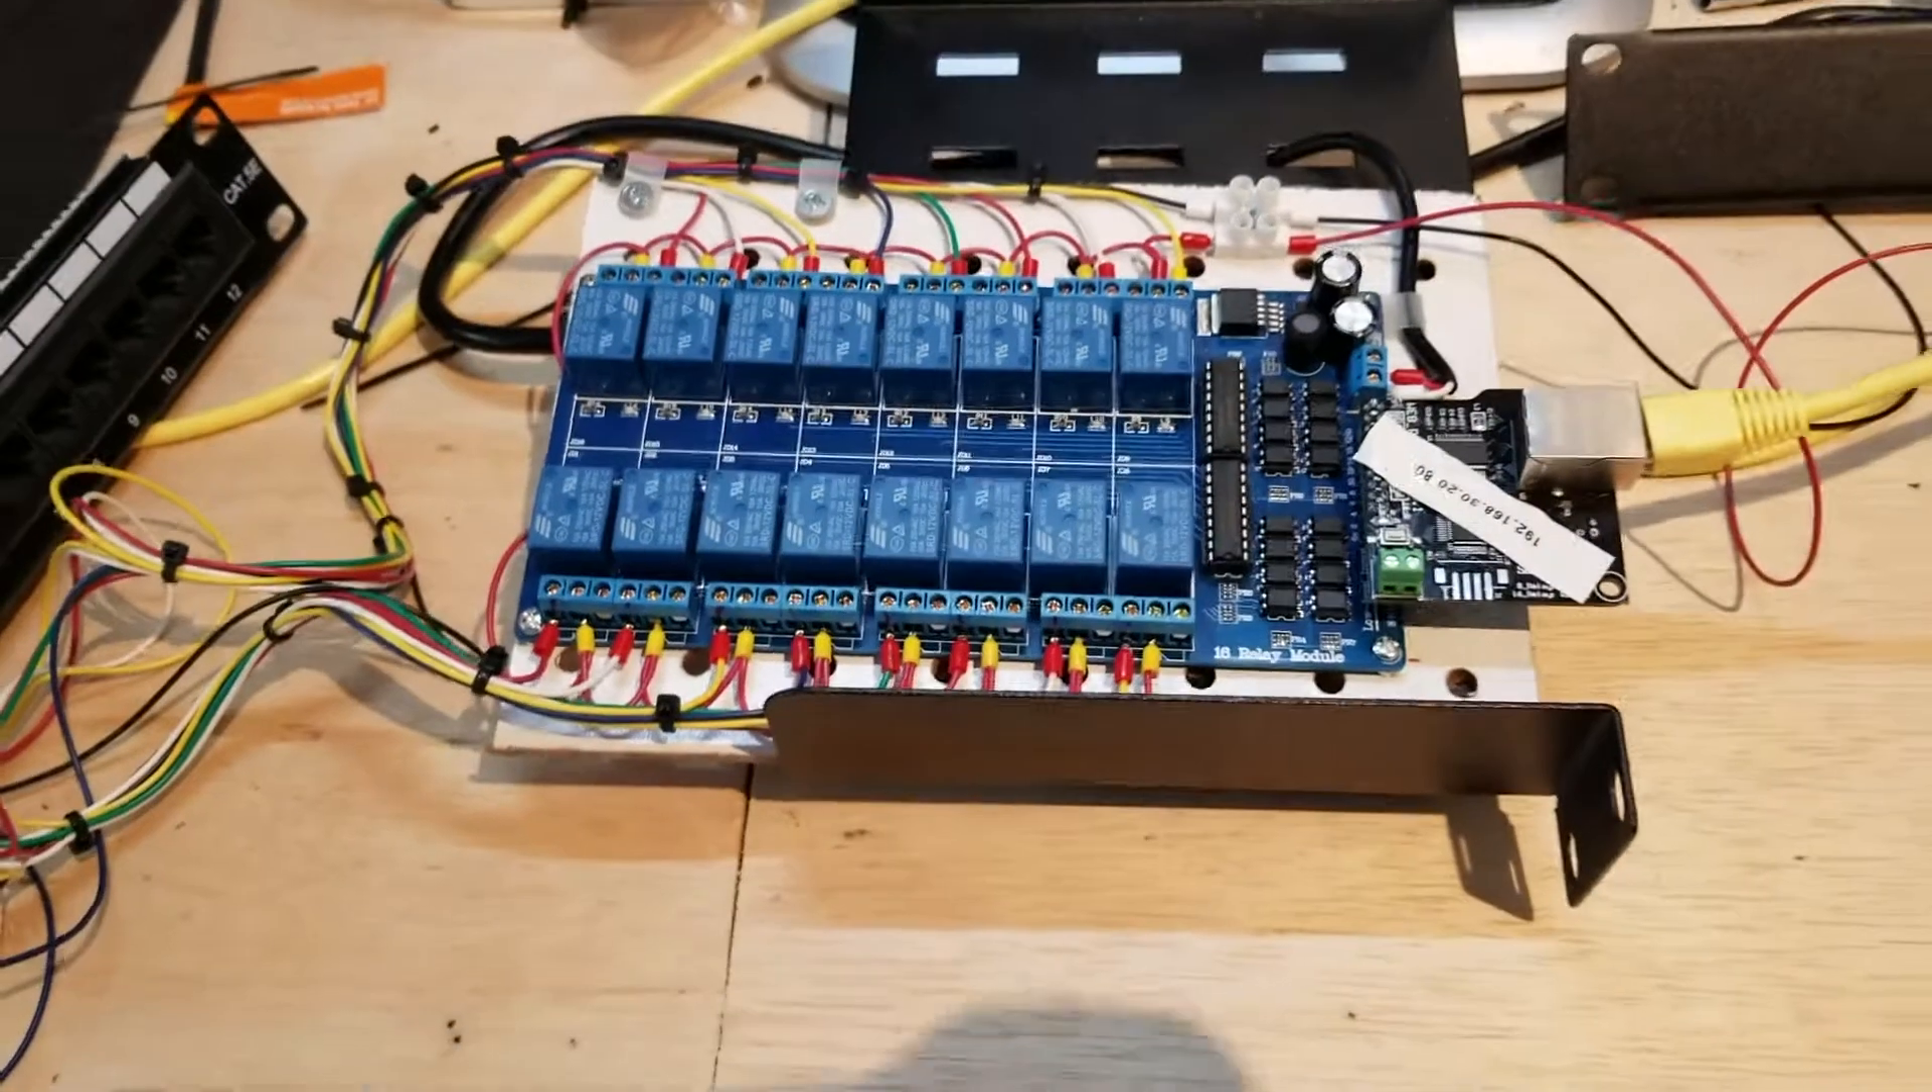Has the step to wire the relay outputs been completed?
Yes.